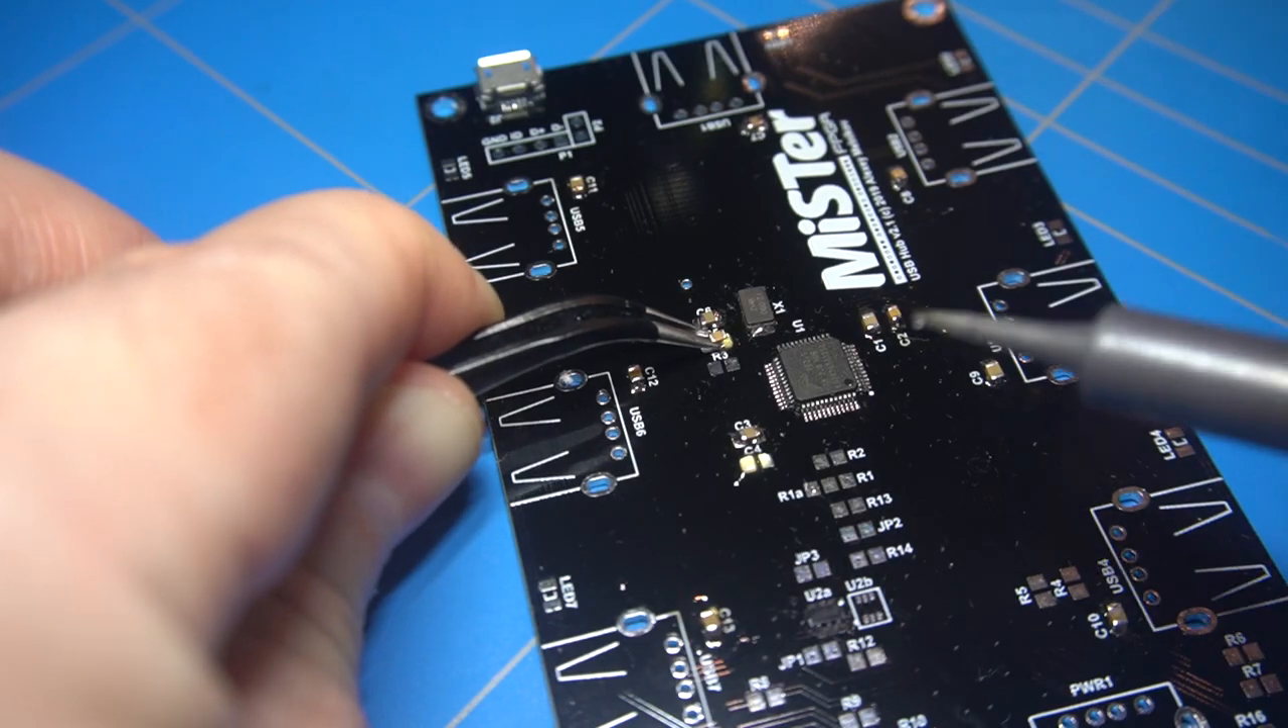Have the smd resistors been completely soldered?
No.